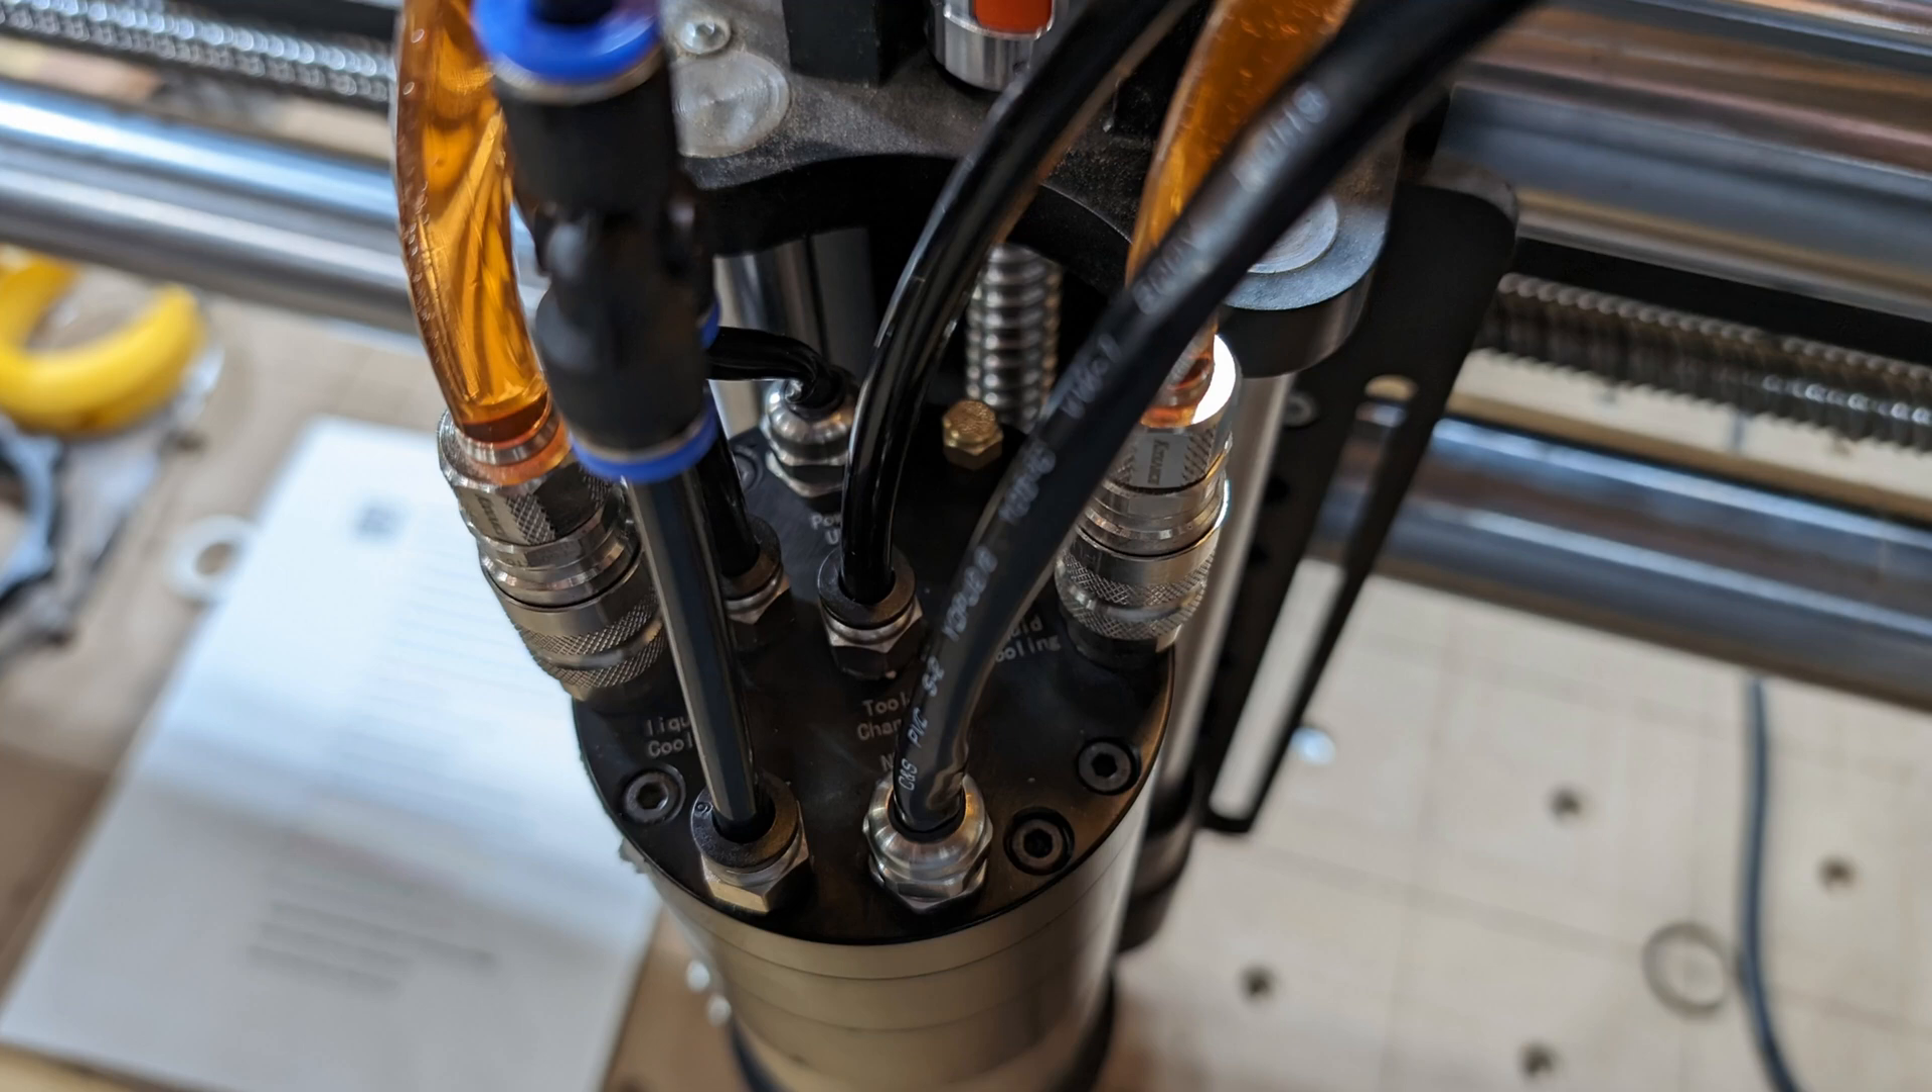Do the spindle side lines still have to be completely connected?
No.